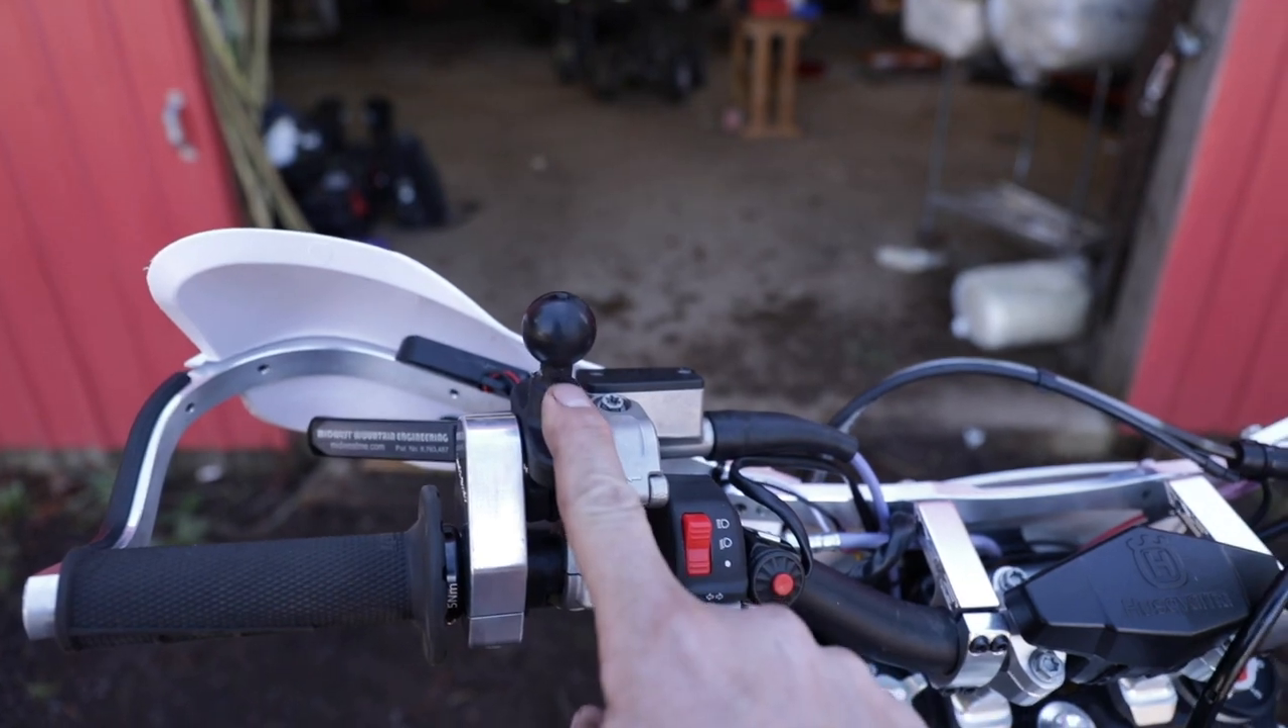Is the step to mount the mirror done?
No.